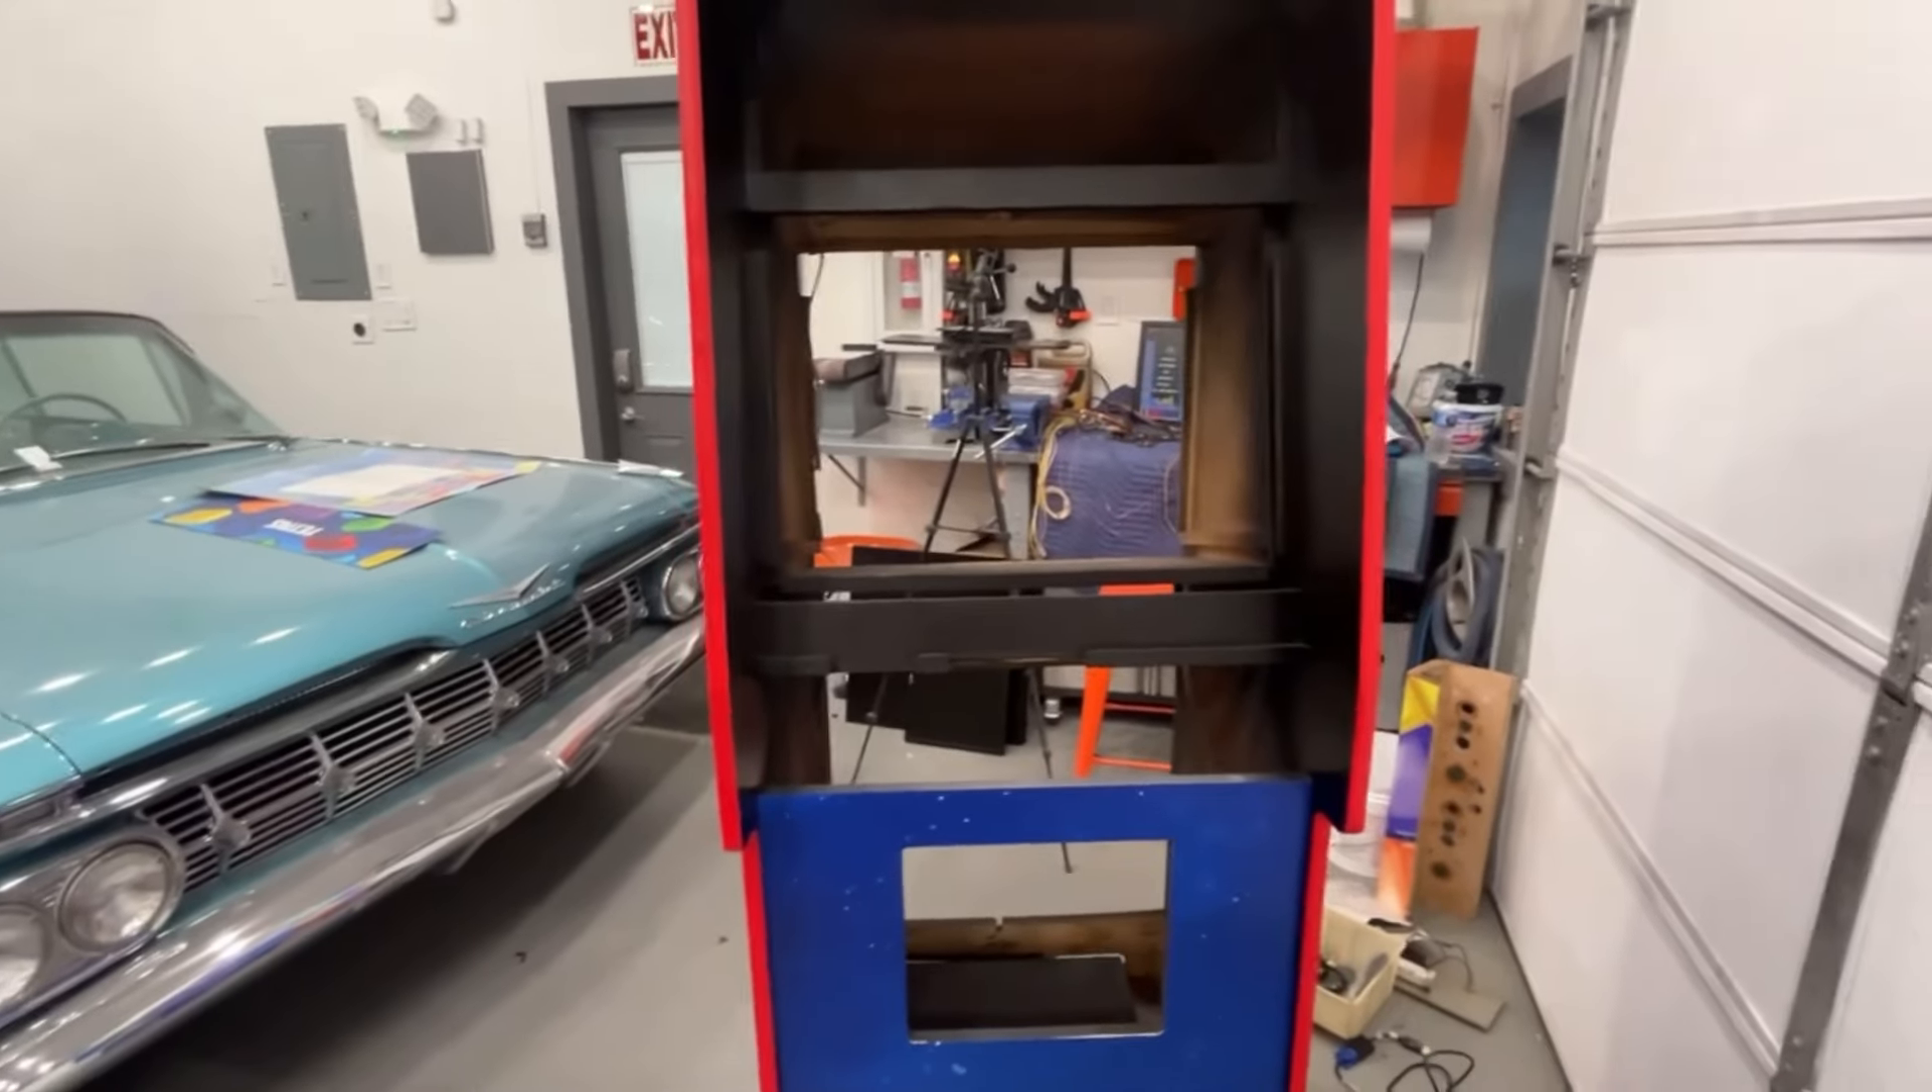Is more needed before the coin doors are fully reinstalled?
Yes.